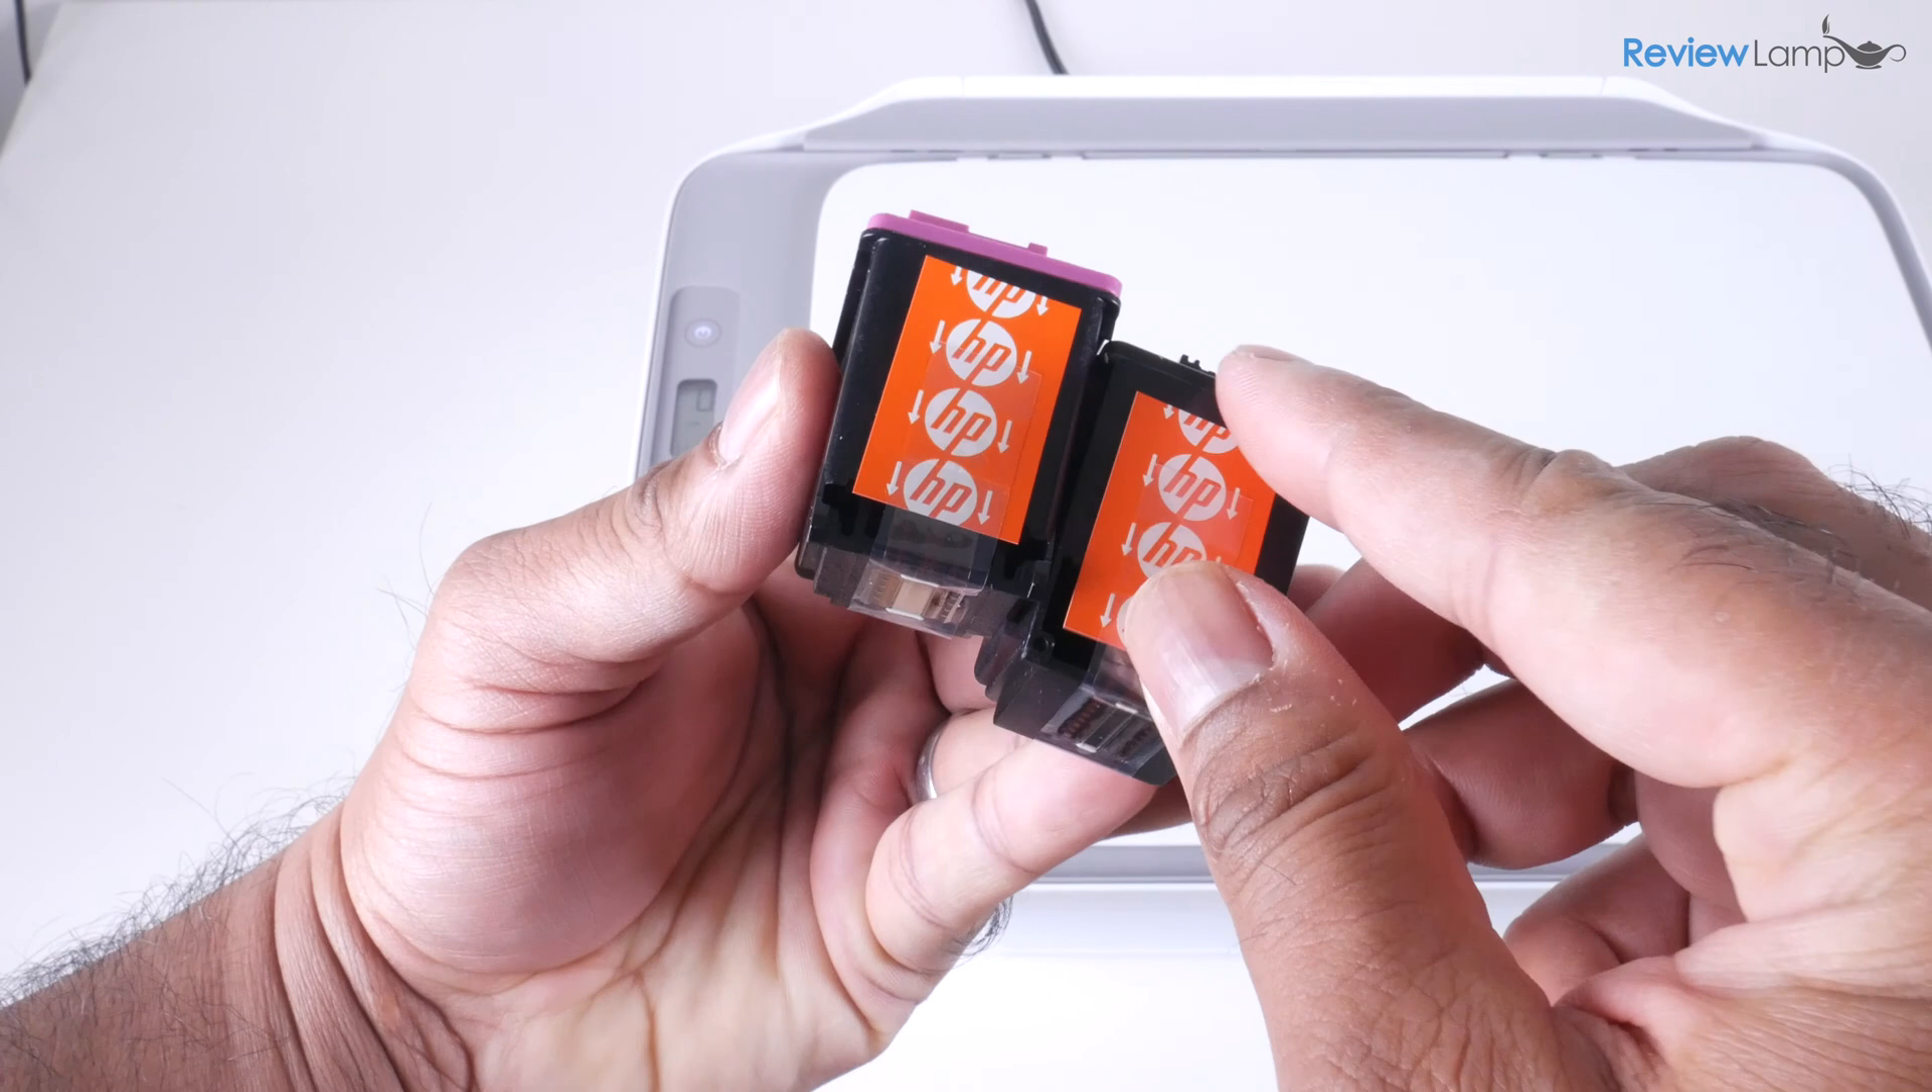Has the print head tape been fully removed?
No.